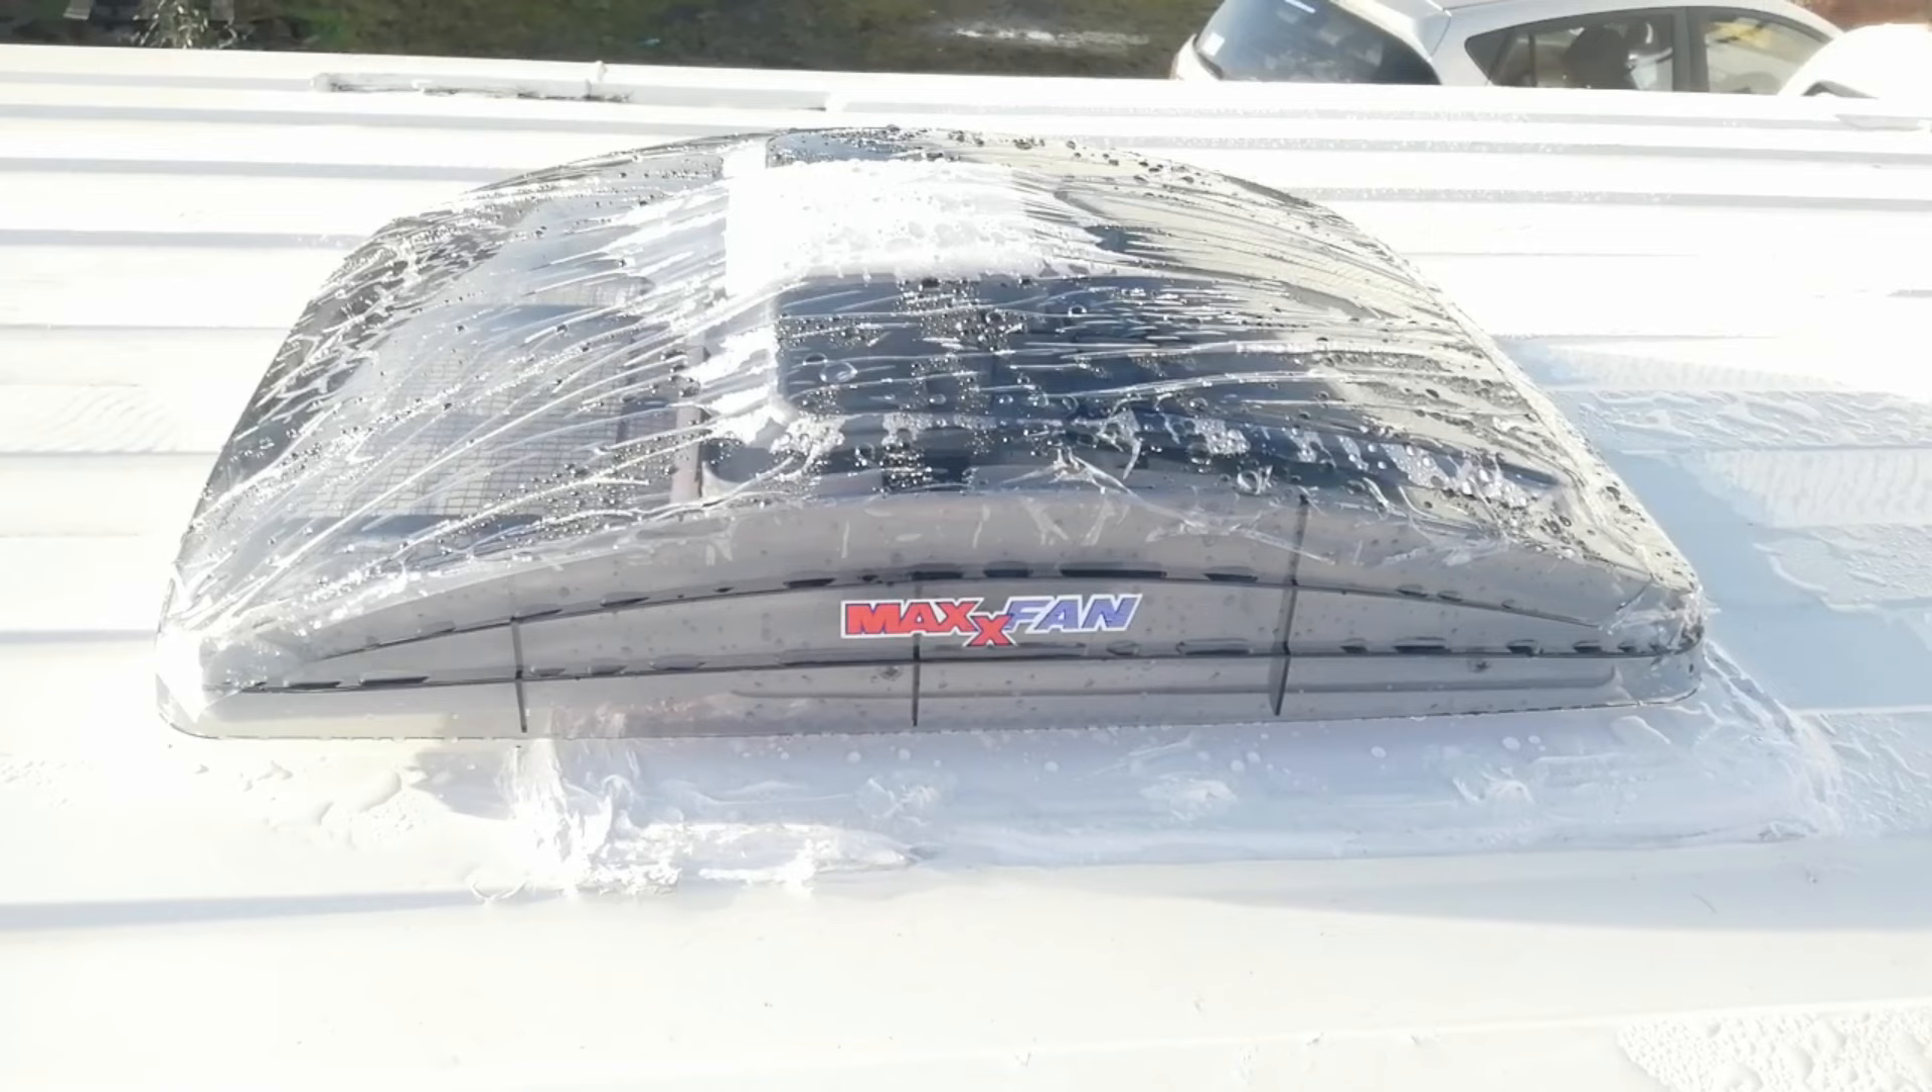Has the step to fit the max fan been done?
Yes.